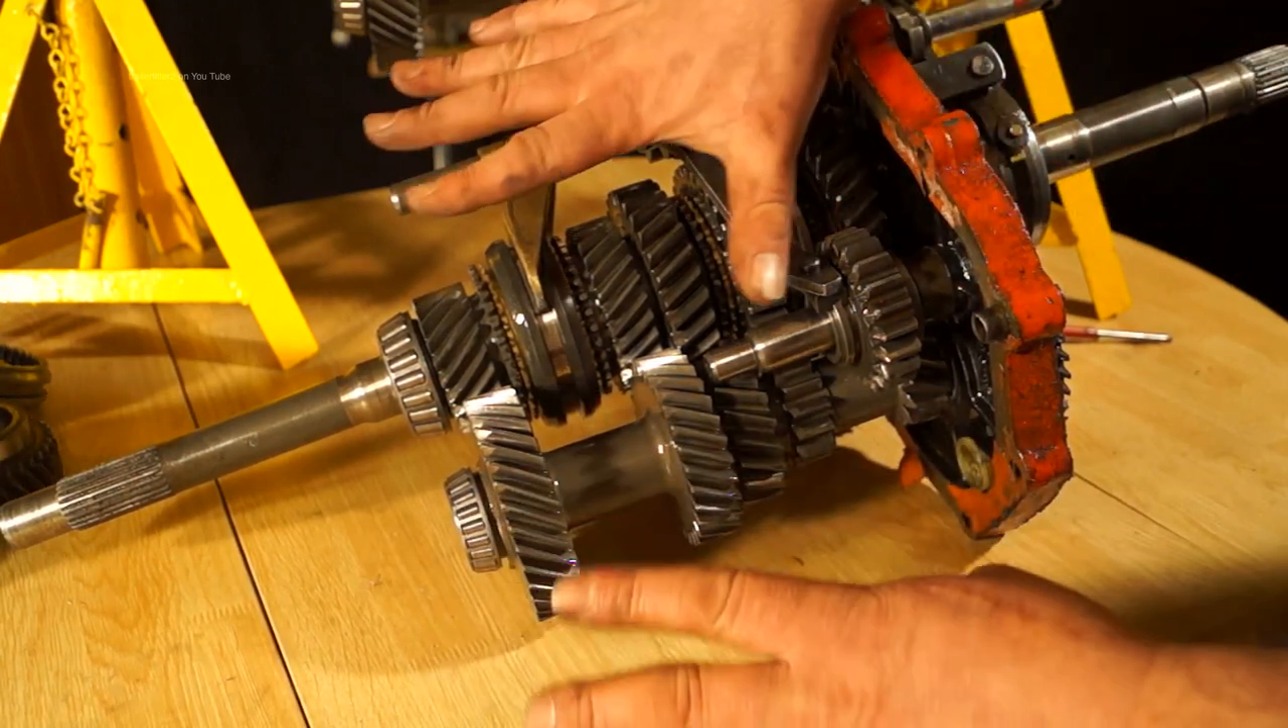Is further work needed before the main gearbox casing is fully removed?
No.